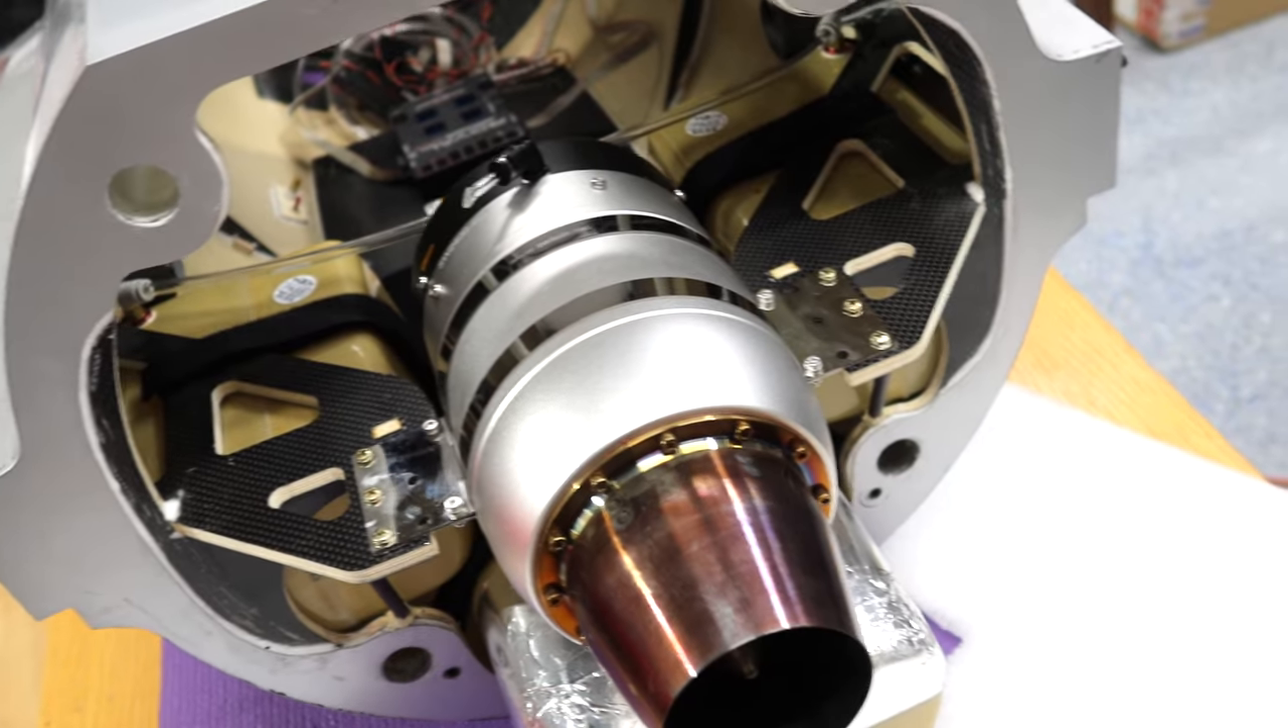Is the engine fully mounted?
Yes.